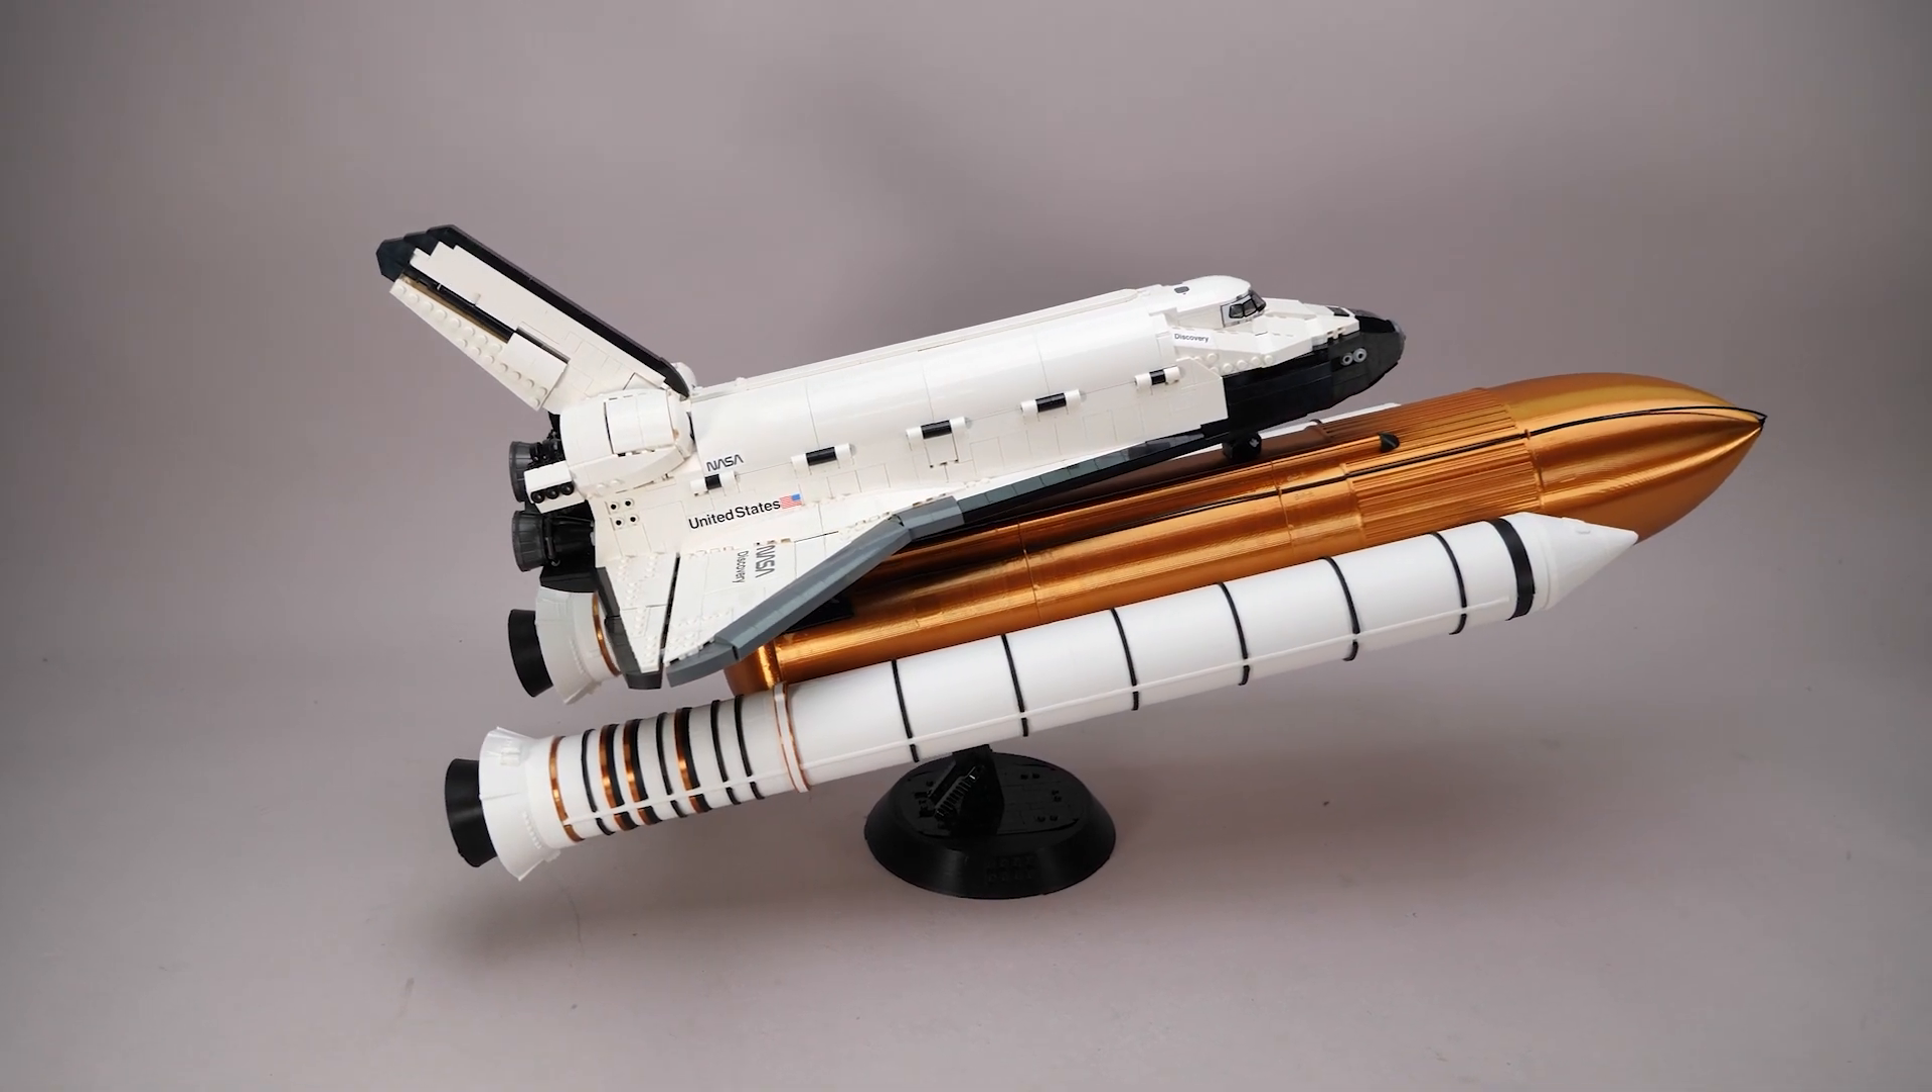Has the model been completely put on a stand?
Yes.